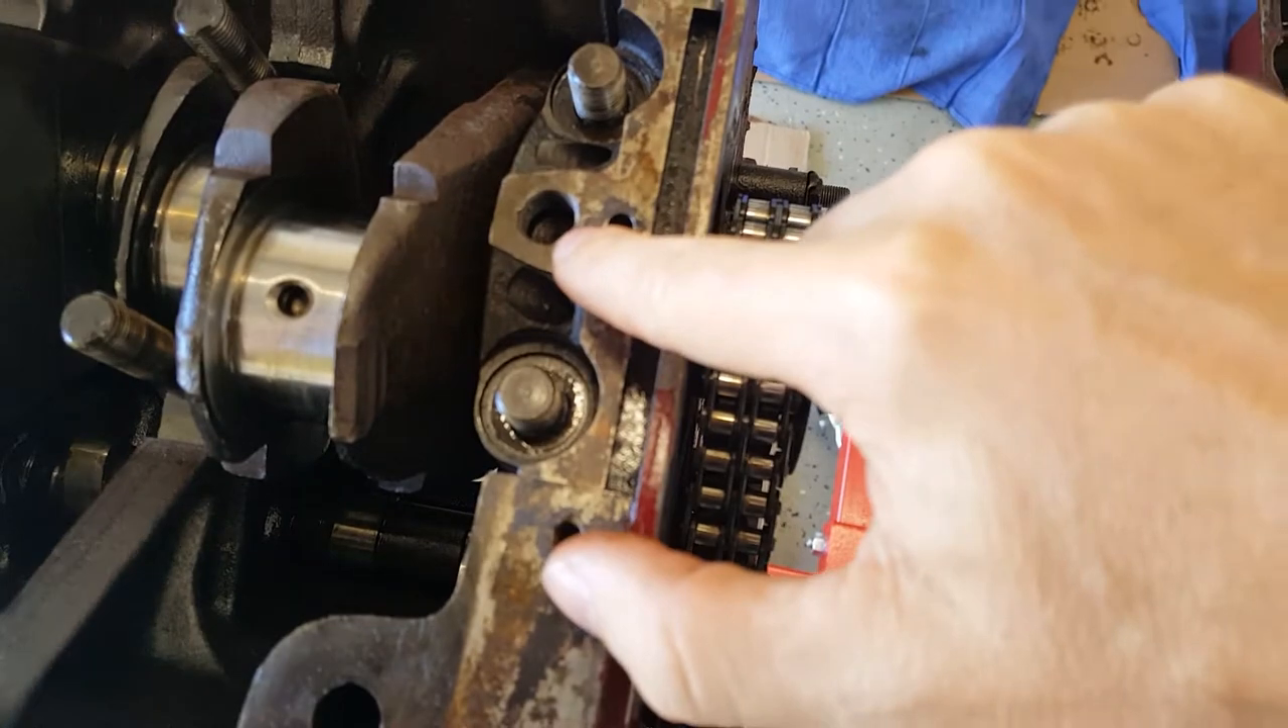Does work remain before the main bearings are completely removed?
Yes.